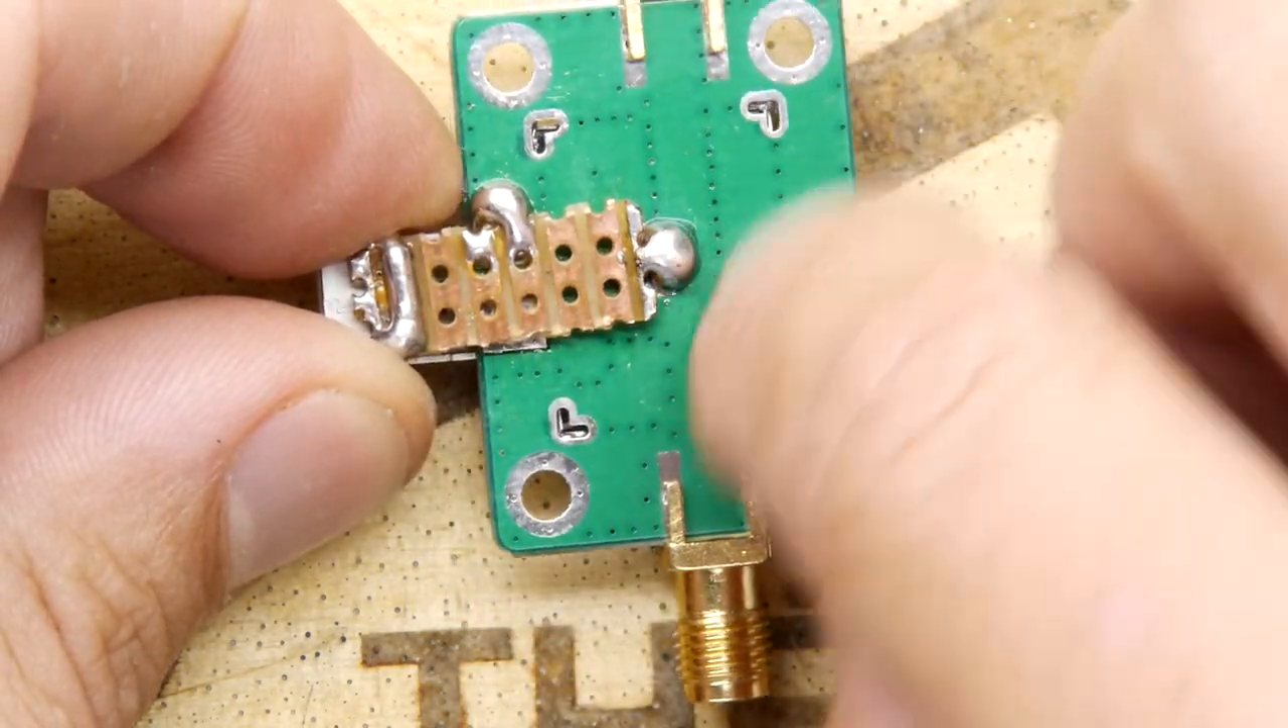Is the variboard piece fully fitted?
Yes.